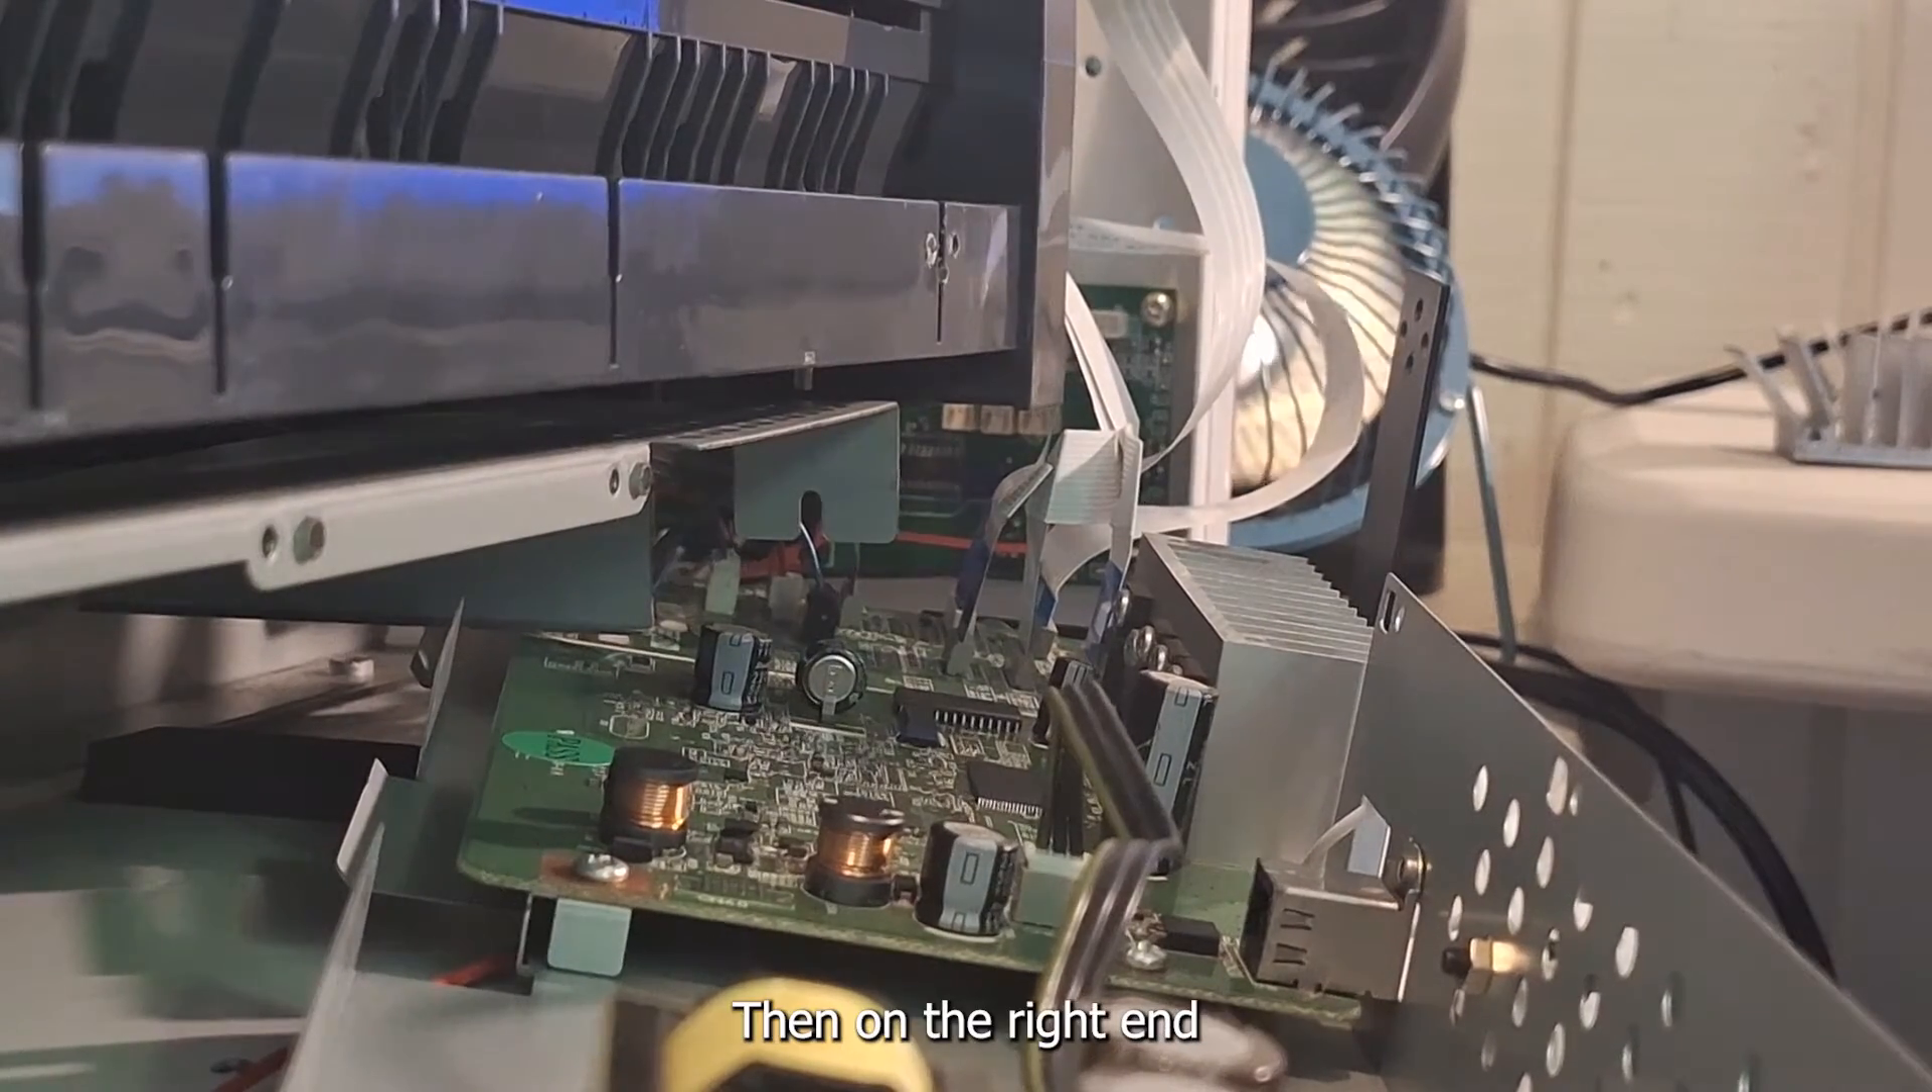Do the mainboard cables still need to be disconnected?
Yes.